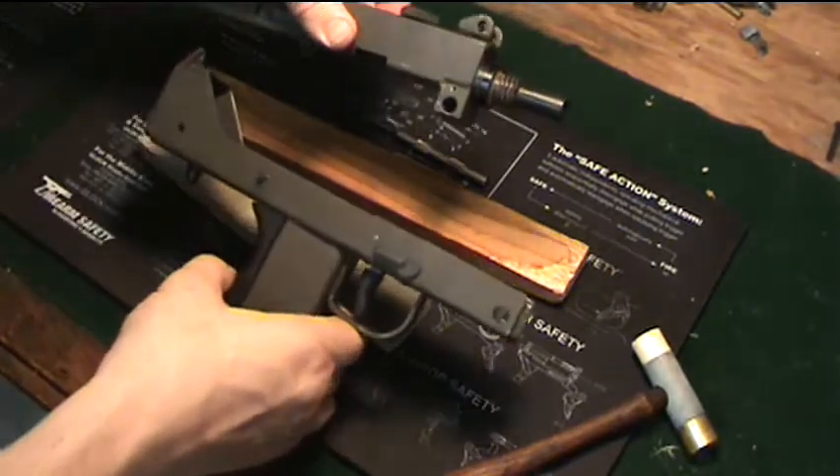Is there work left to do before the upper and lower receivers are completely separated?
No.